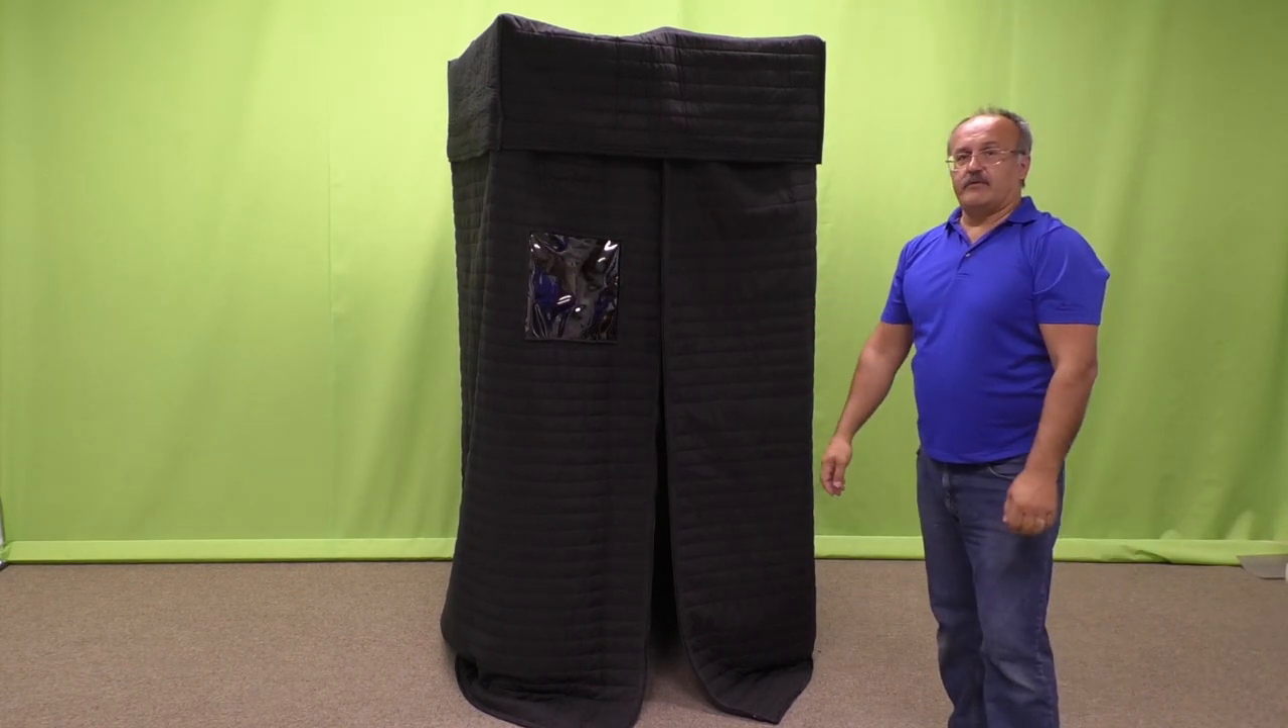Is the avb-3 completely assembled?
Yes.